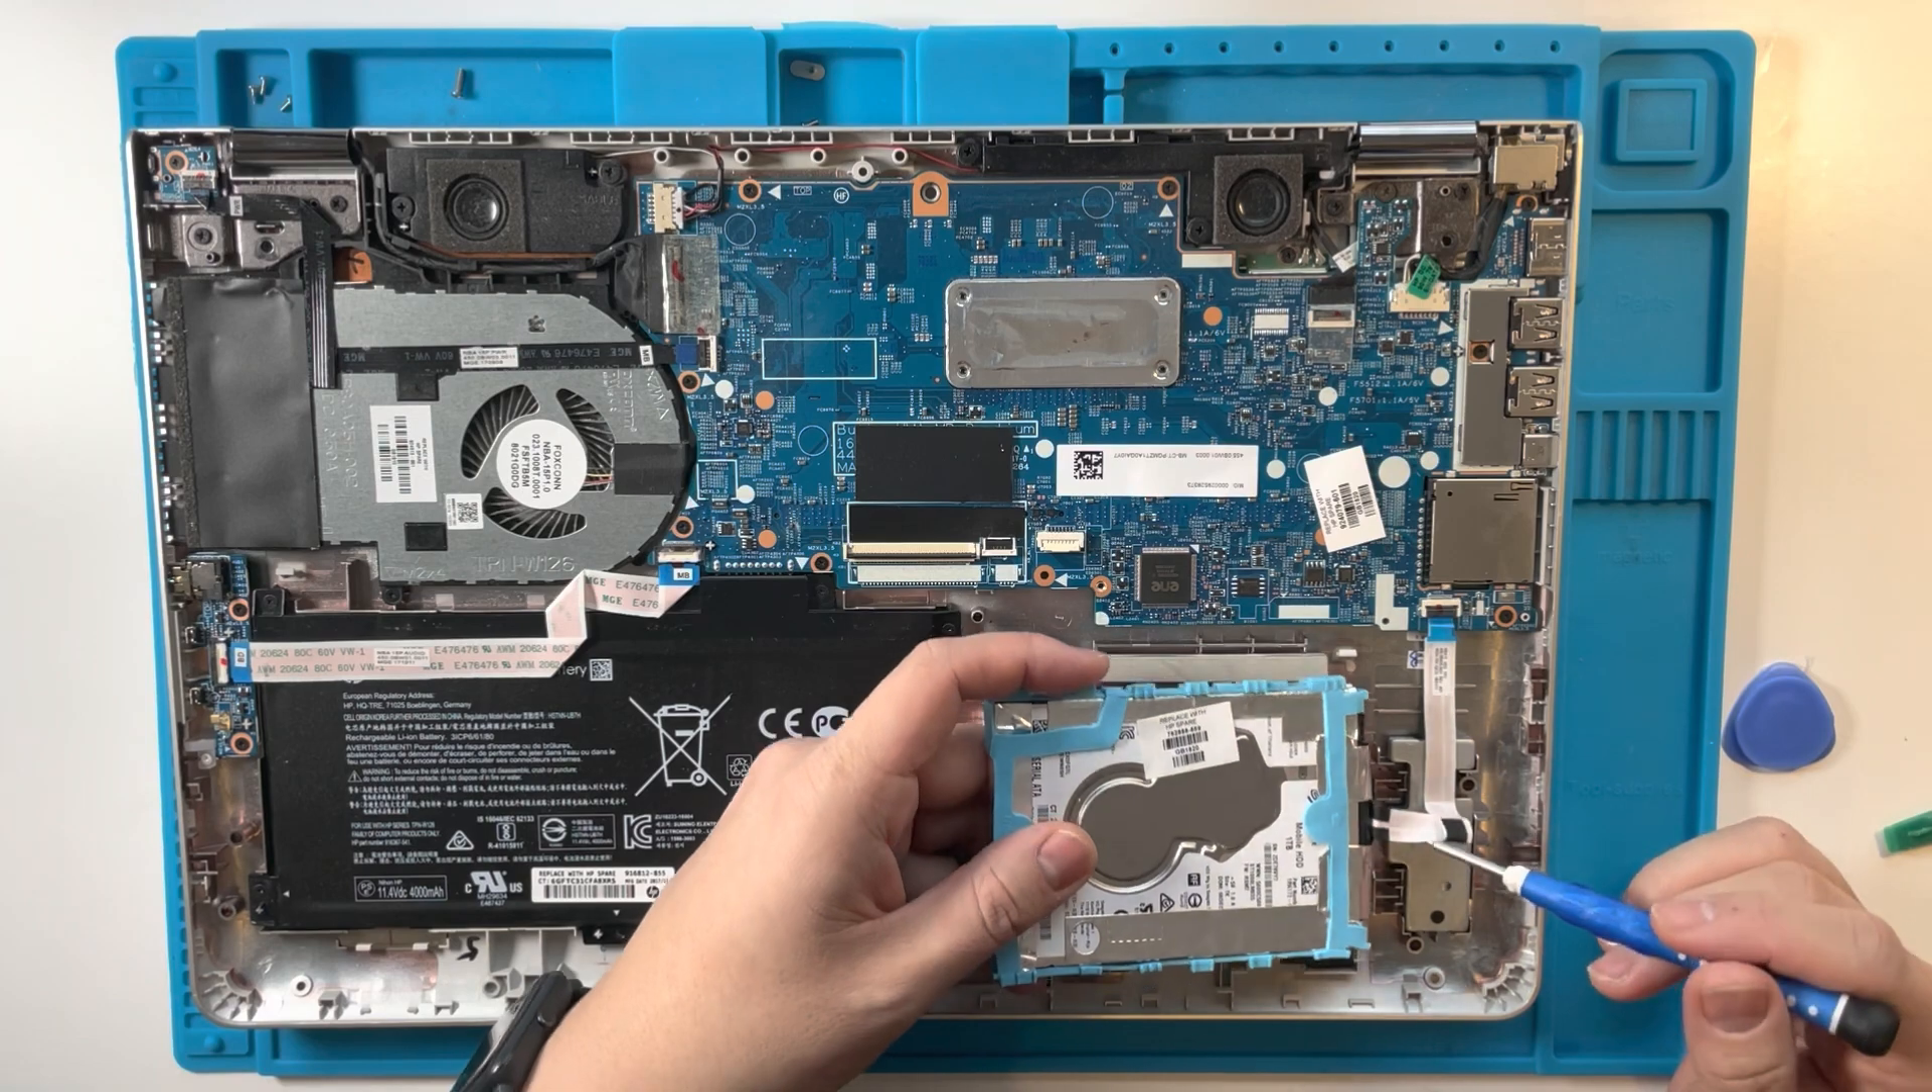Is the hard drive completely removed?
No.